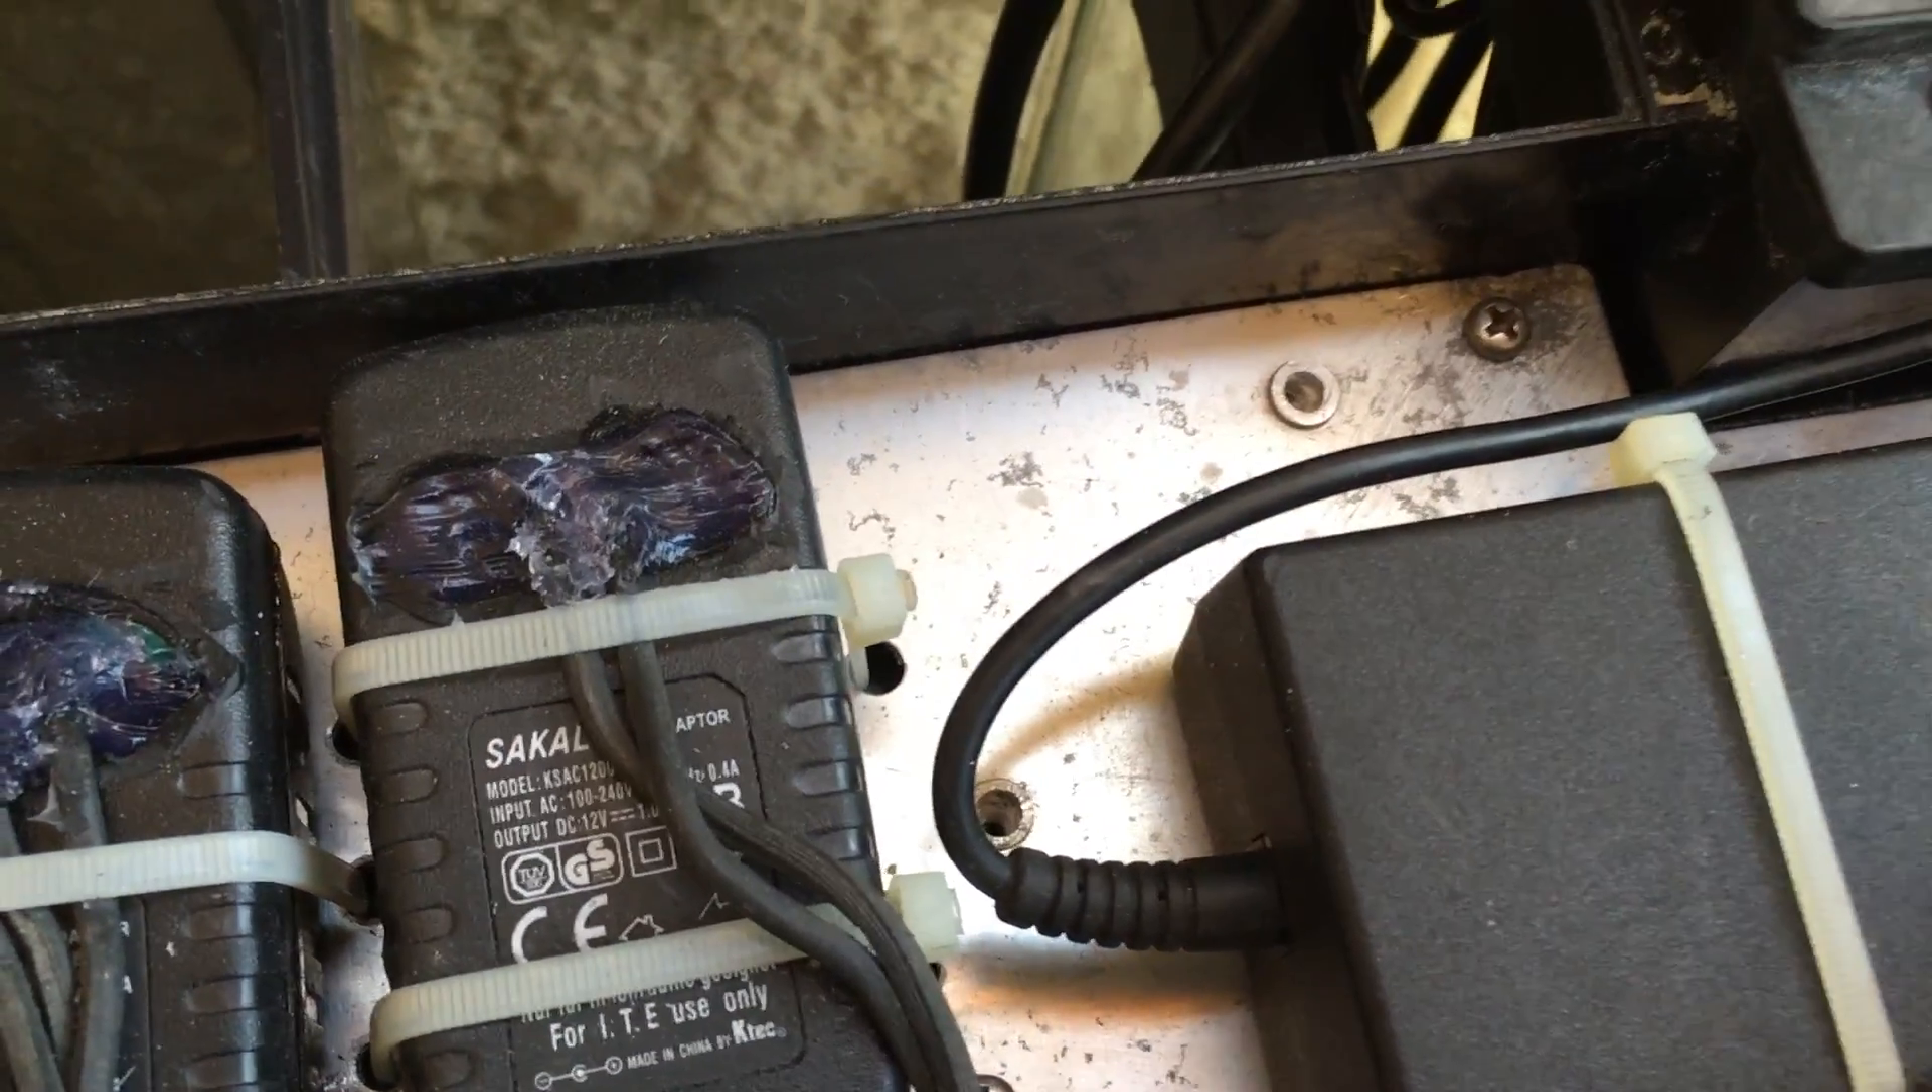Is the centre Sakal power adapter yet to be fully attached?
No.